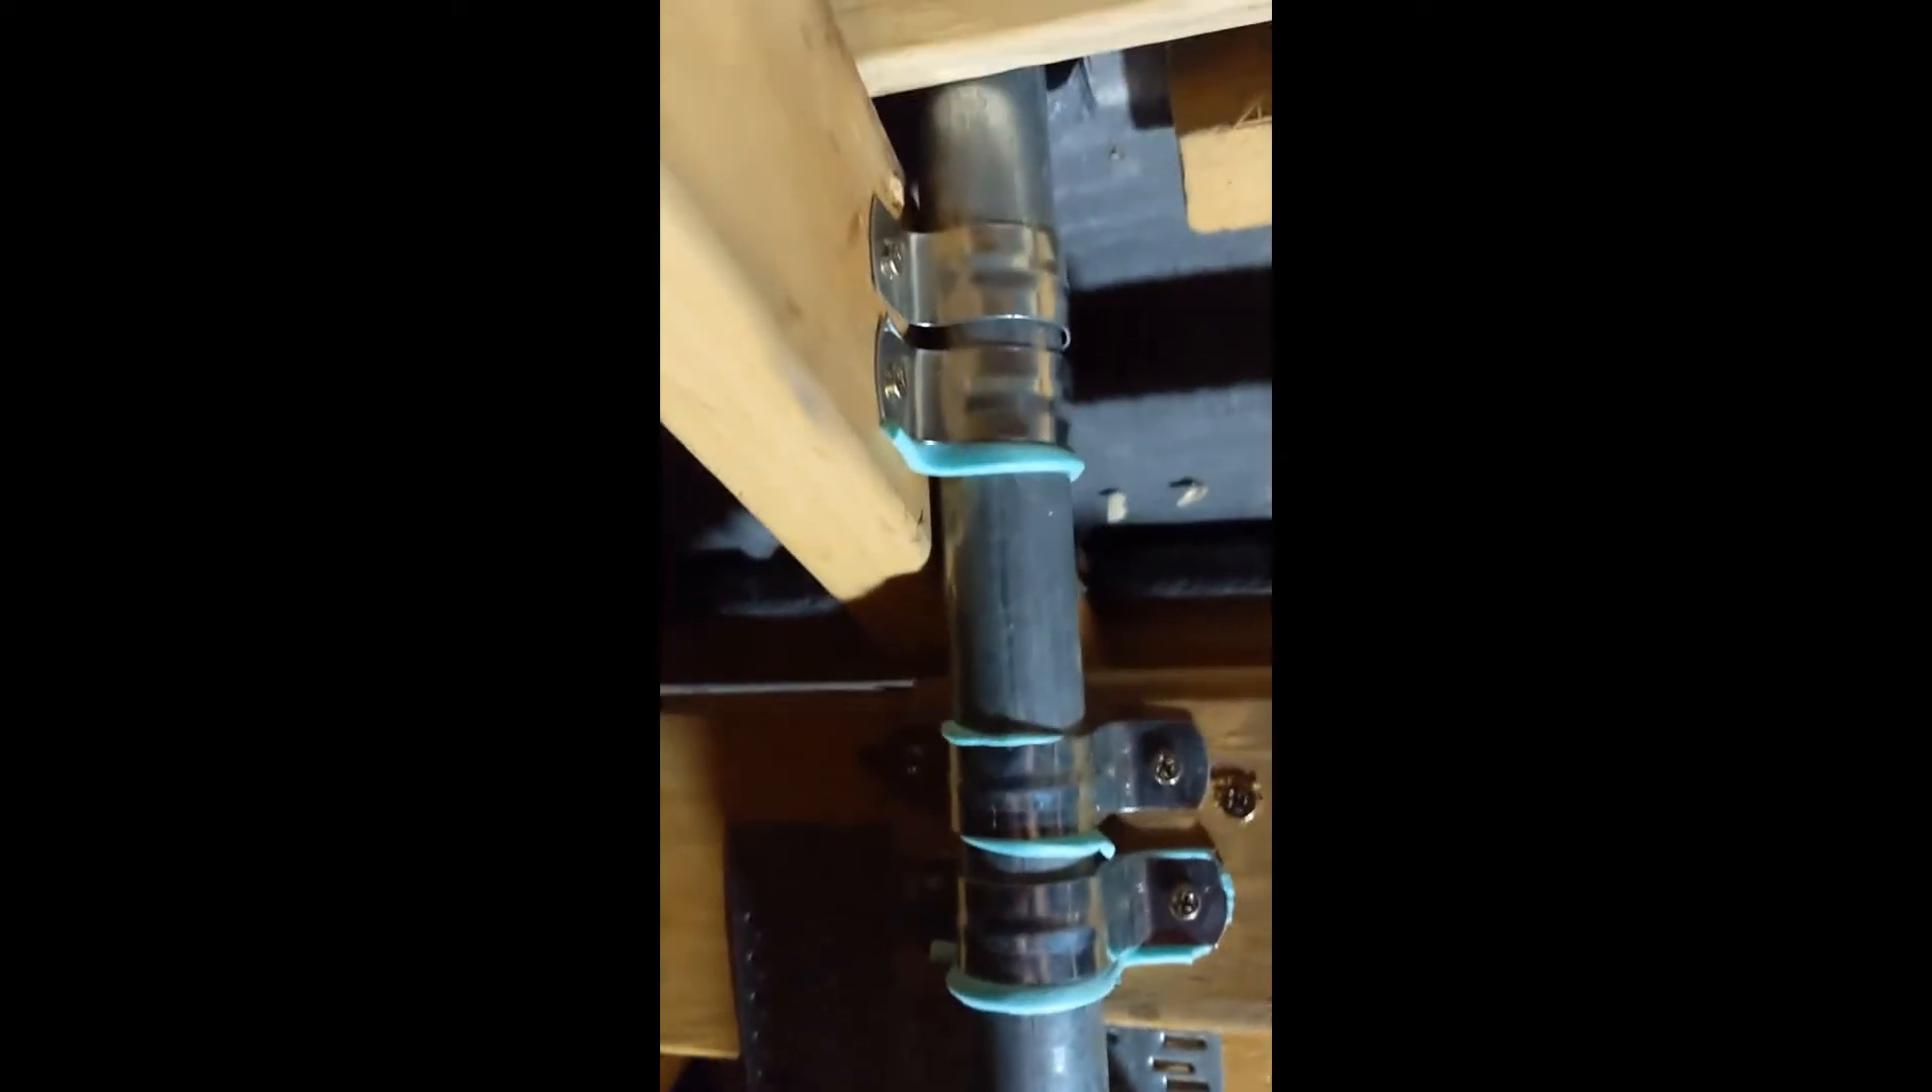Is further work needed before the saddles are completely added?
No.